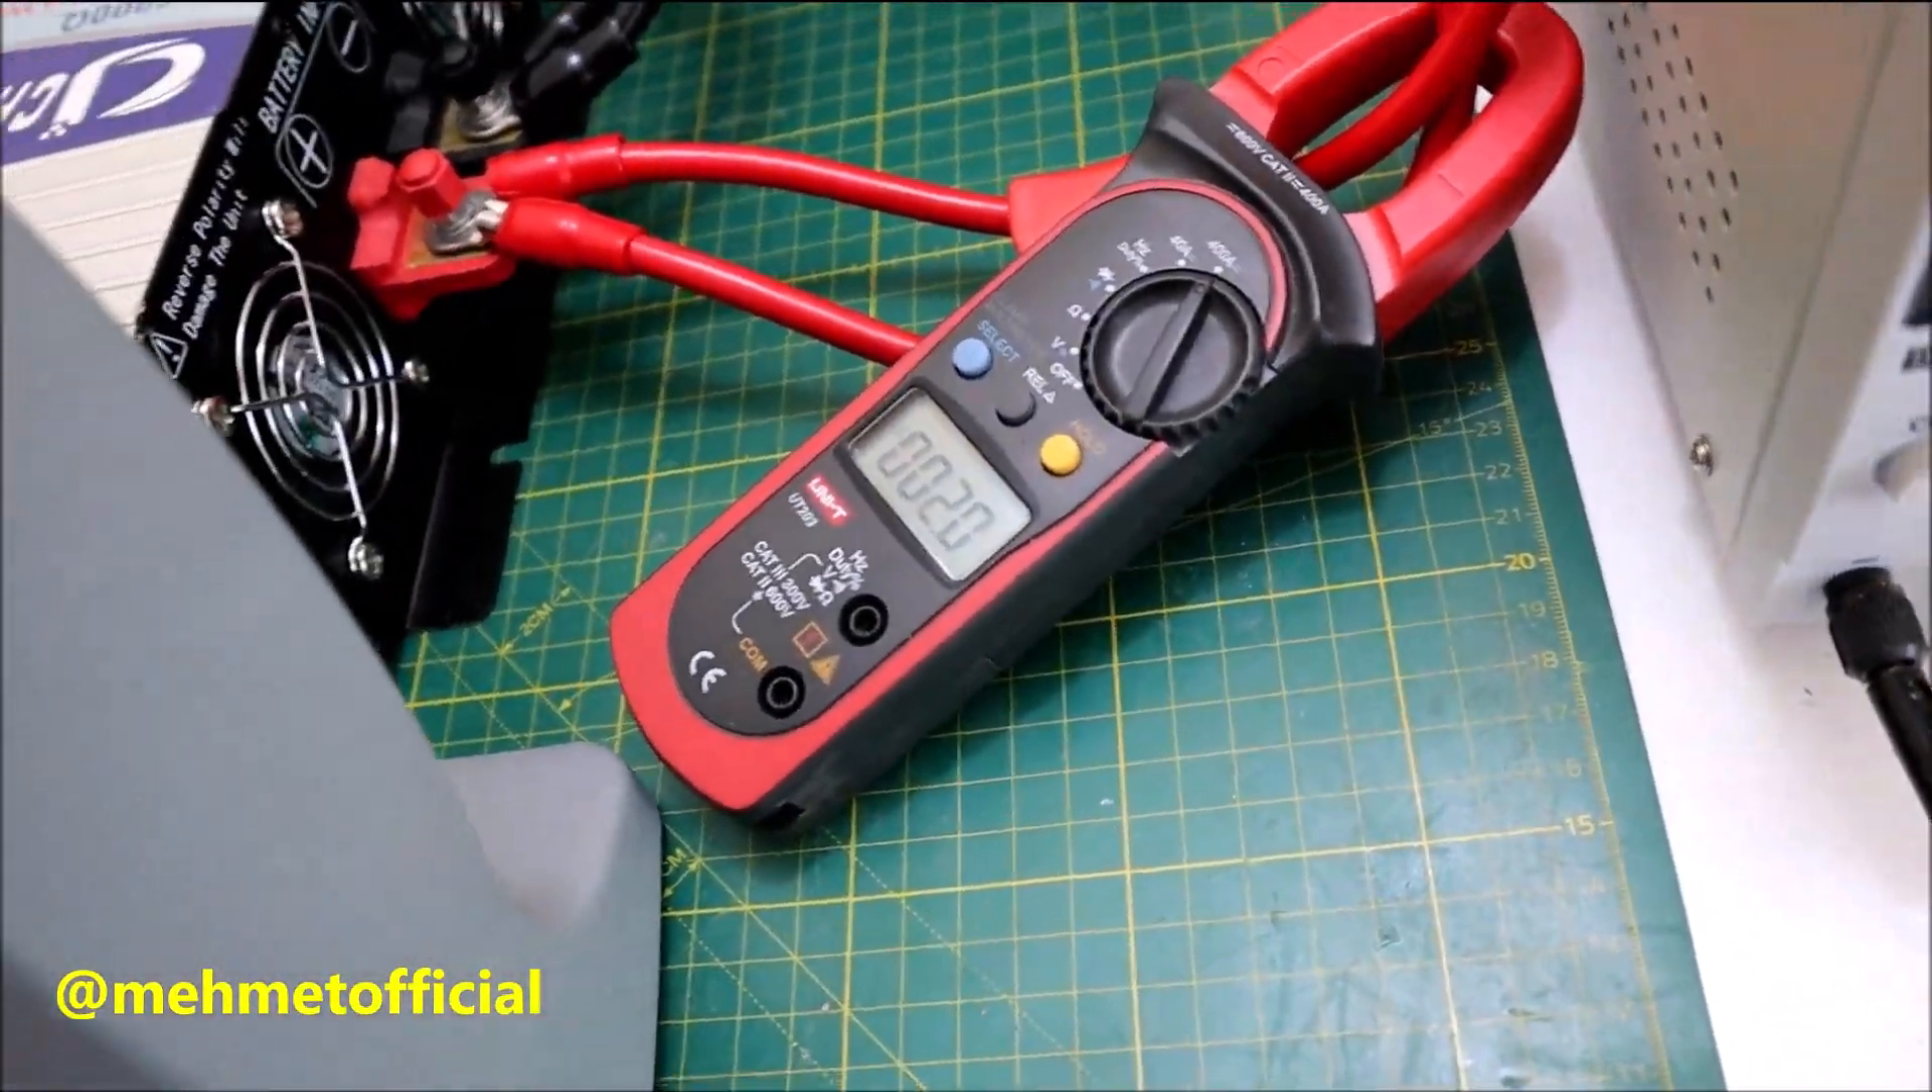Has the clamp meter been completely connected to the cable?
Yes.